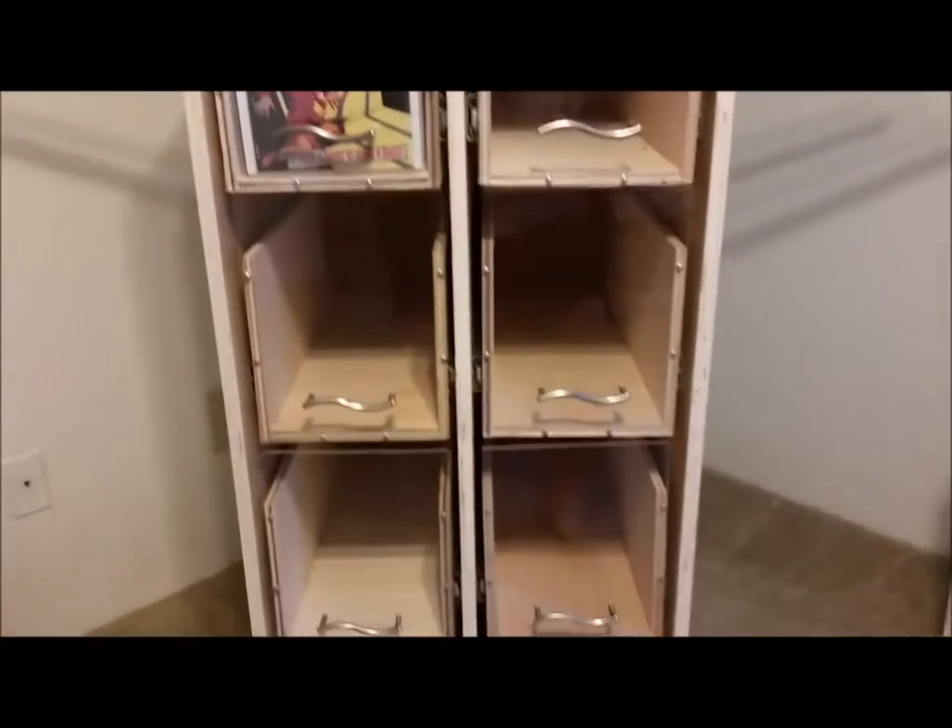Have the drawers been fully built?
Yes.